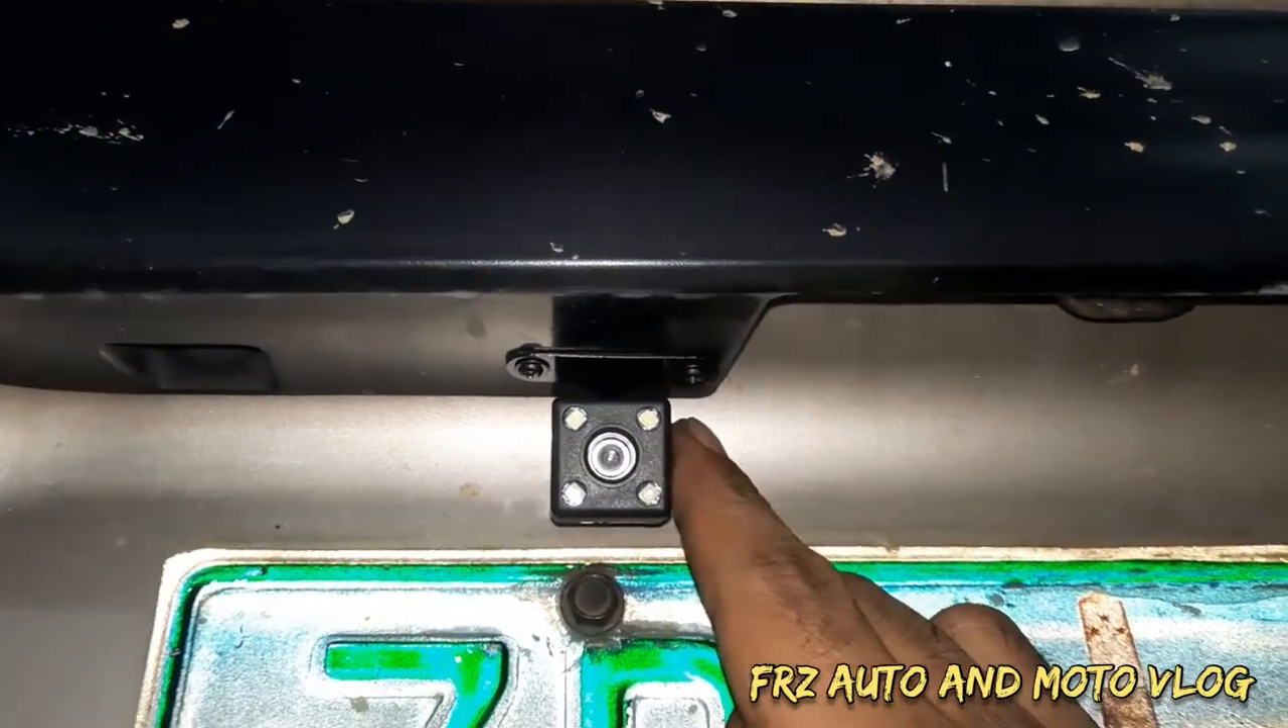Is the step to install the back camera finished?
Yes.